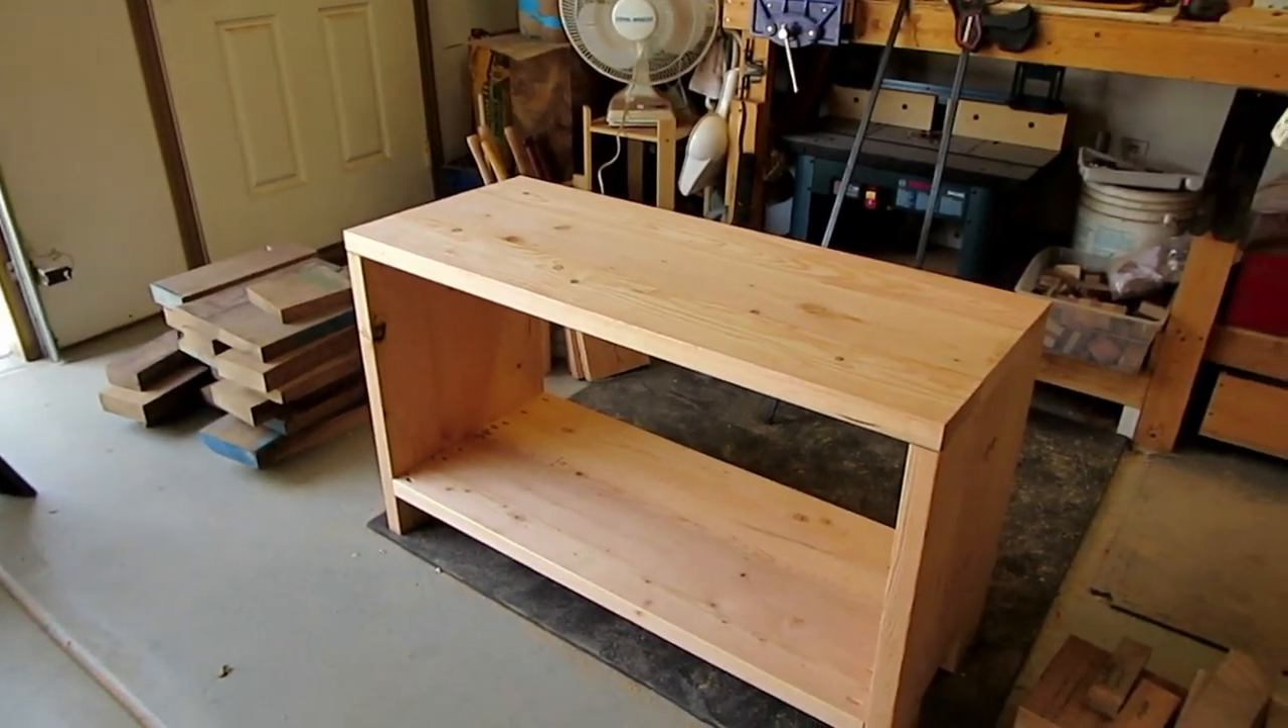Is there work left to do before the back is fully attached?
Yes.